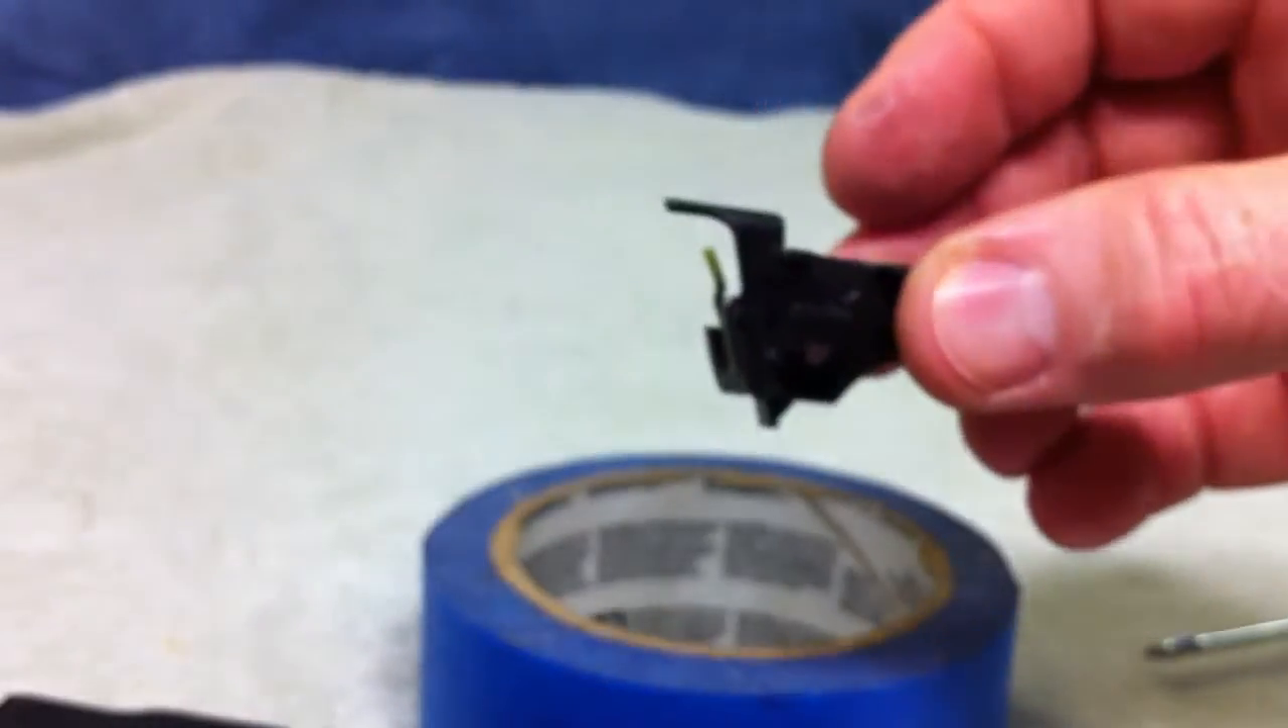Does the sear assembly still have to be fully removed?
No.